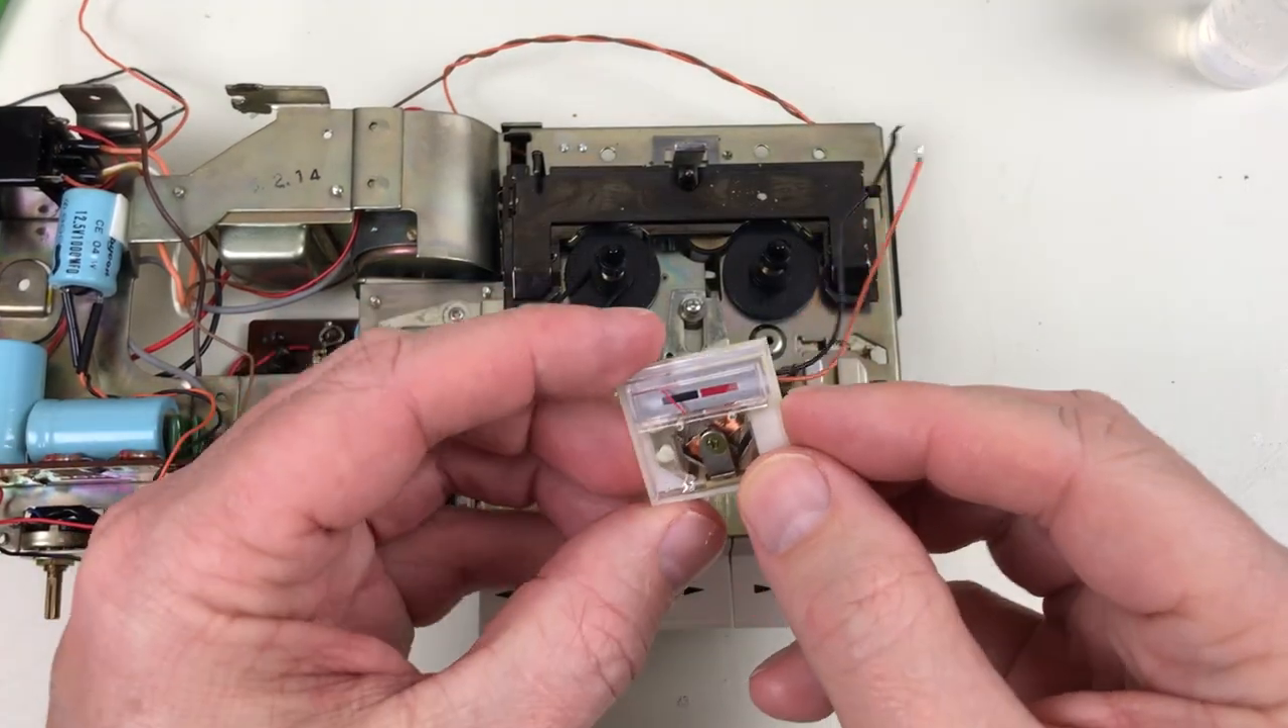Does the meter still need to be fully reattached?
Yes.